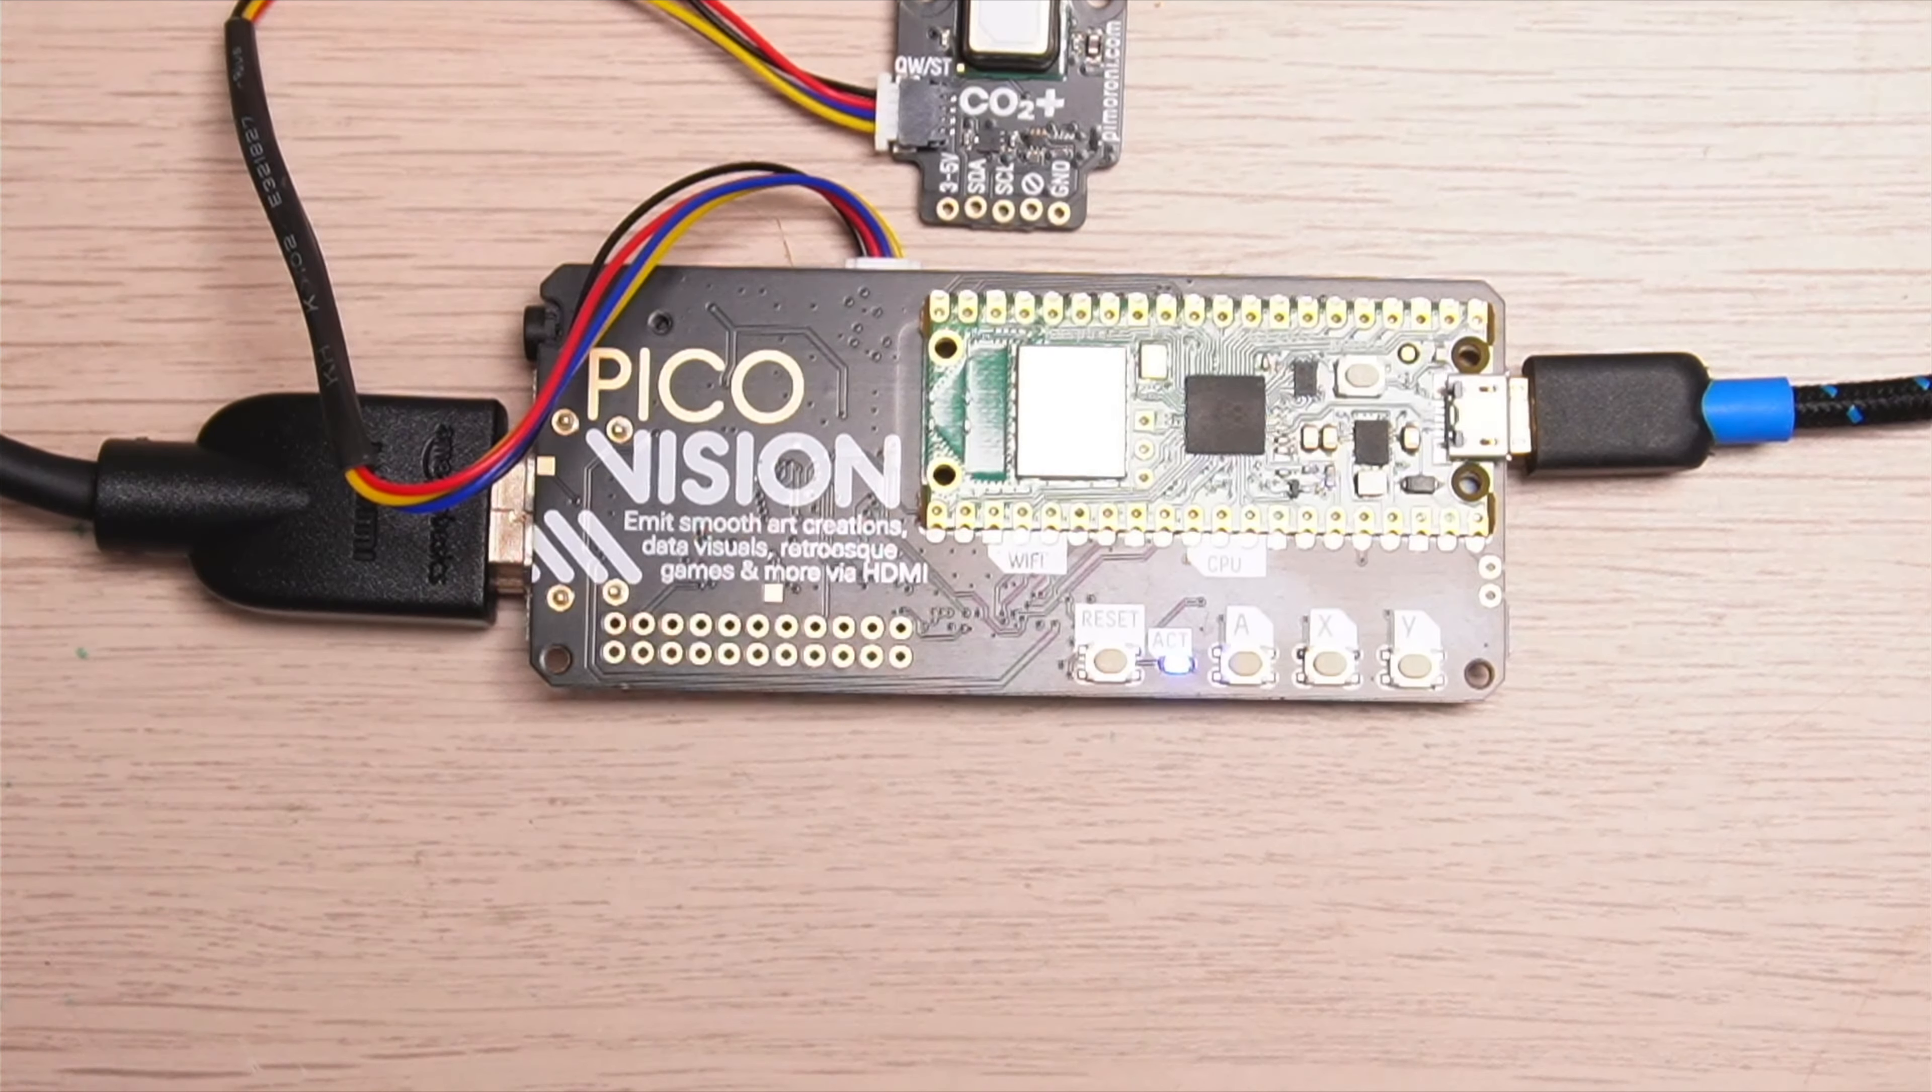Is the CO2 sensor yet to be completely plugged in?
No.